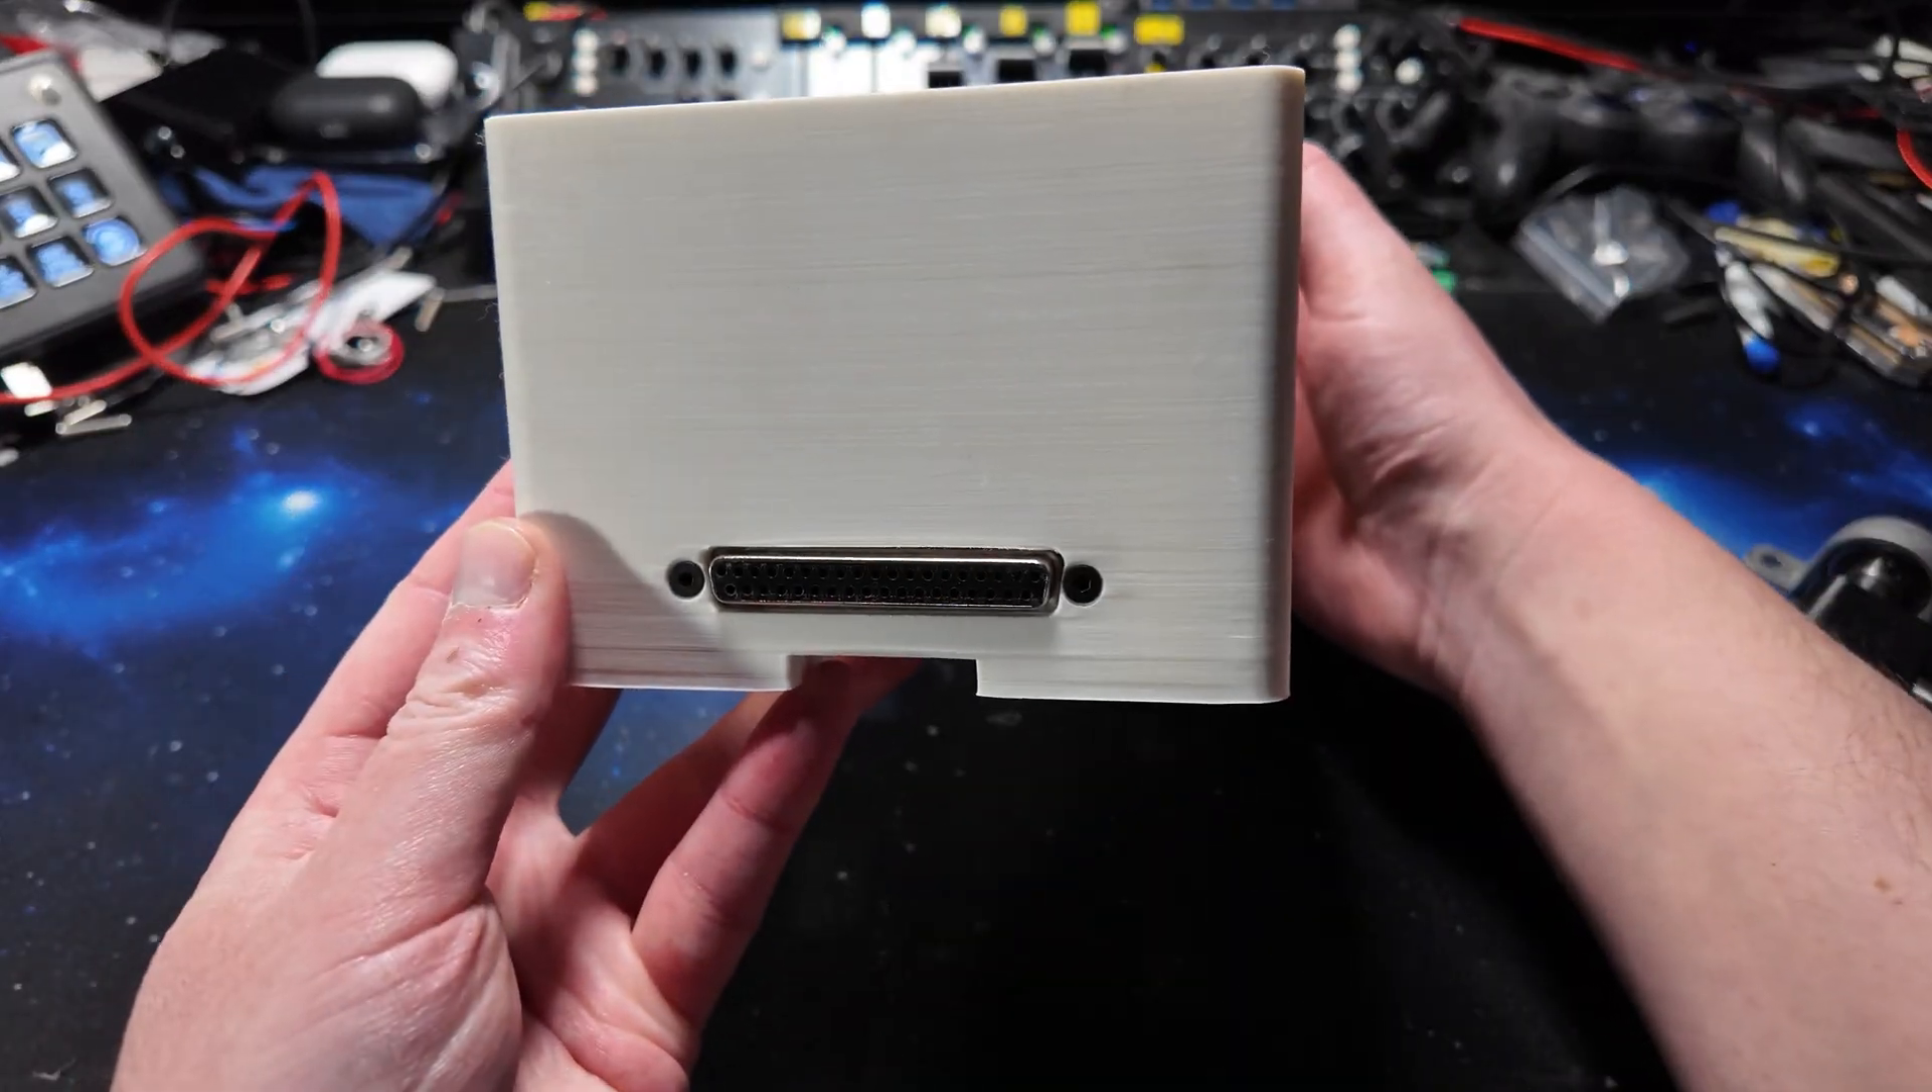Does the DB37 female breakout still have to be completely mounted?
No.